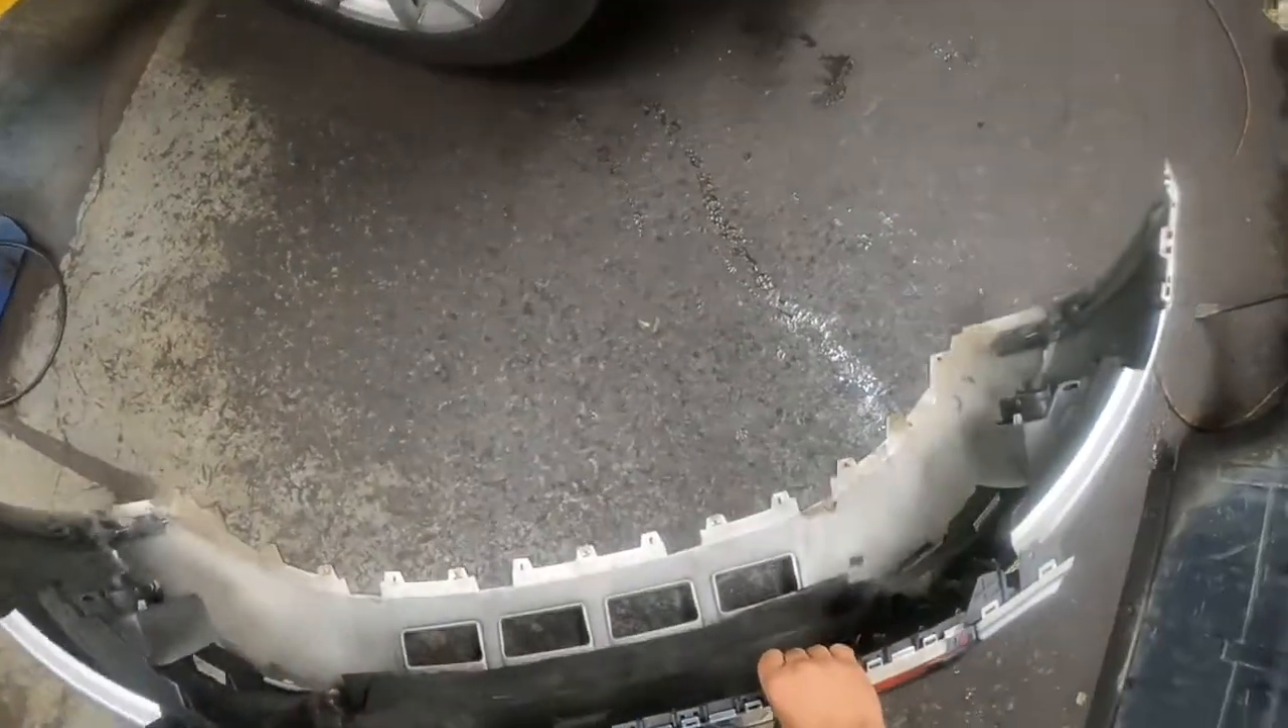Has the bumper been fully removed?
Yes.